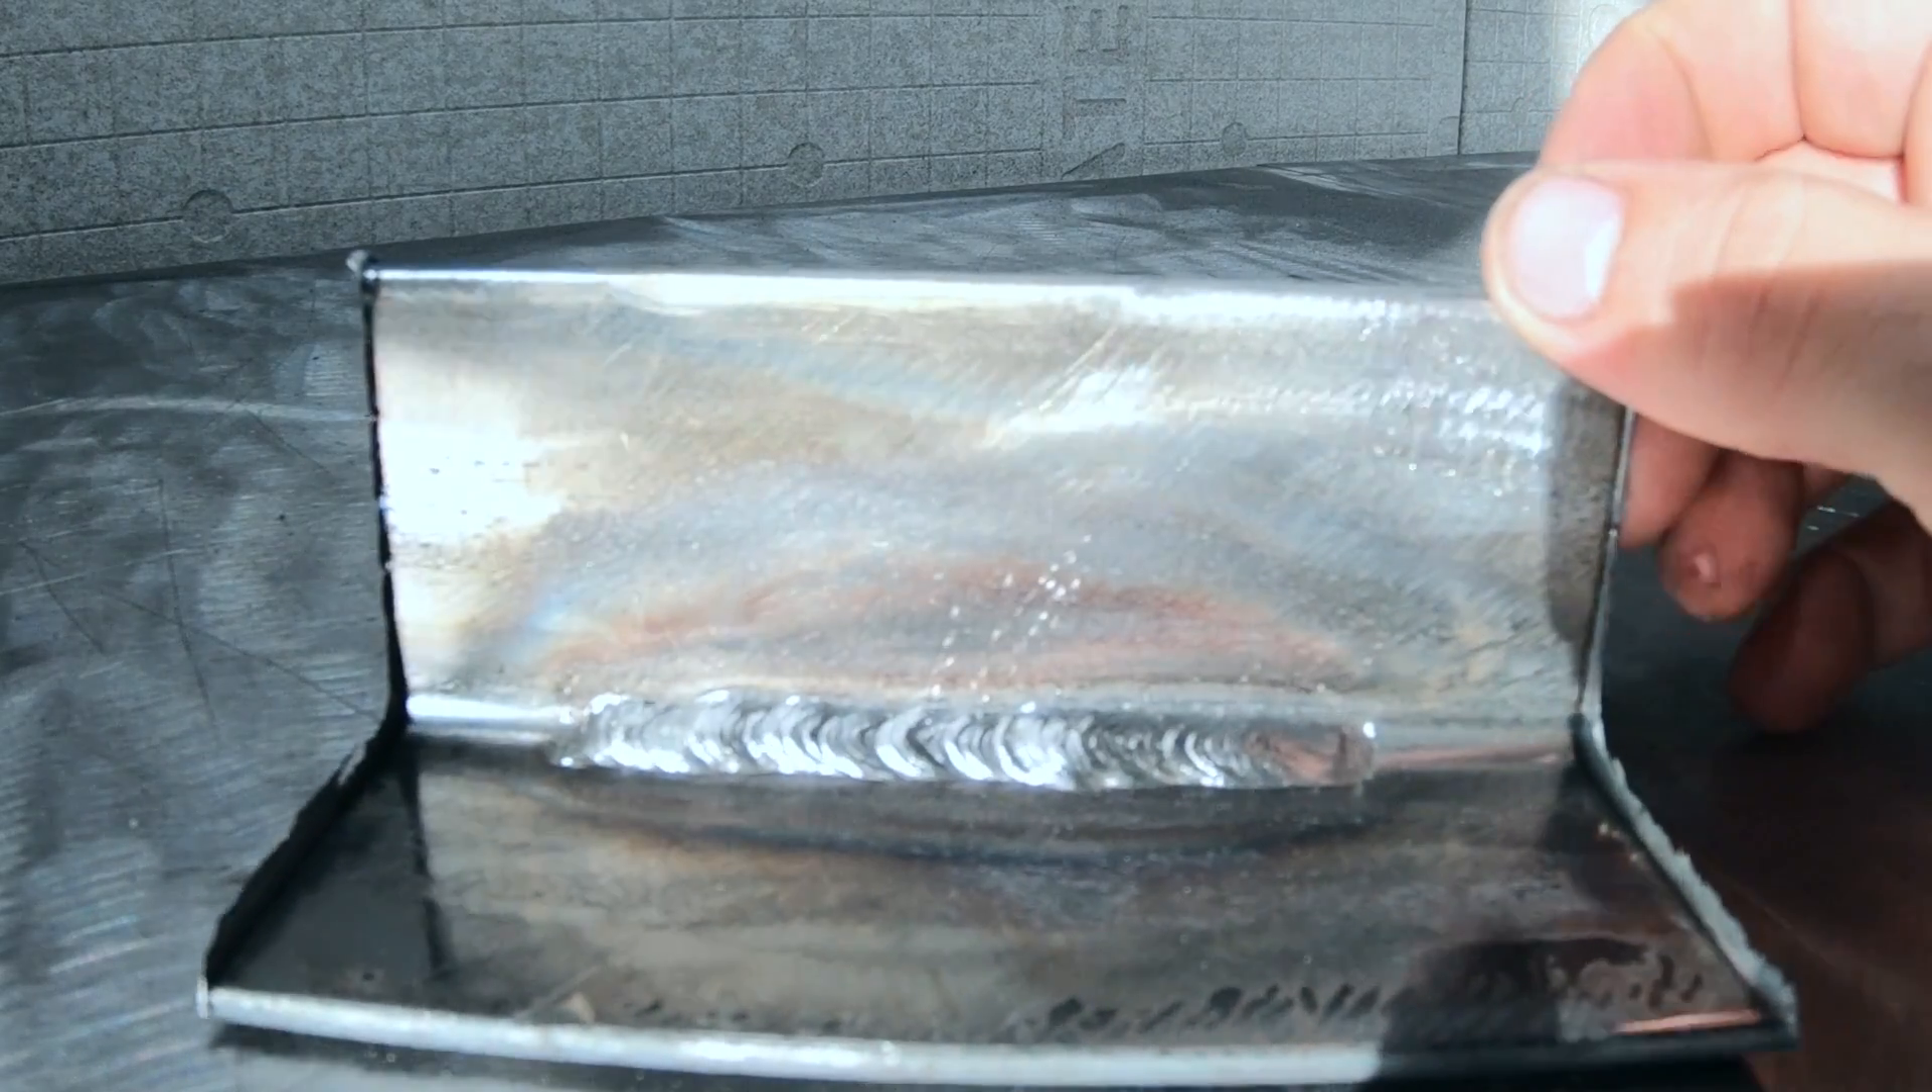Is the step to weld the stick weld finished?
Yes.